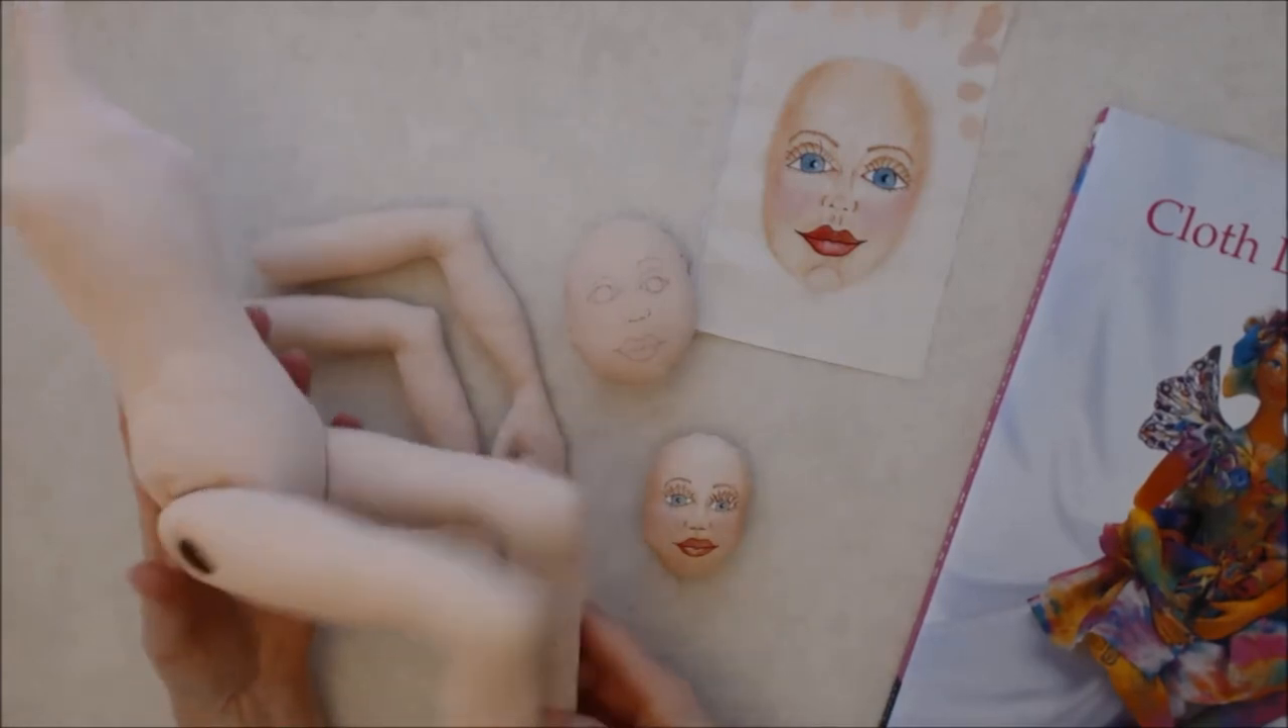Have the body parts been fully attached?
No.